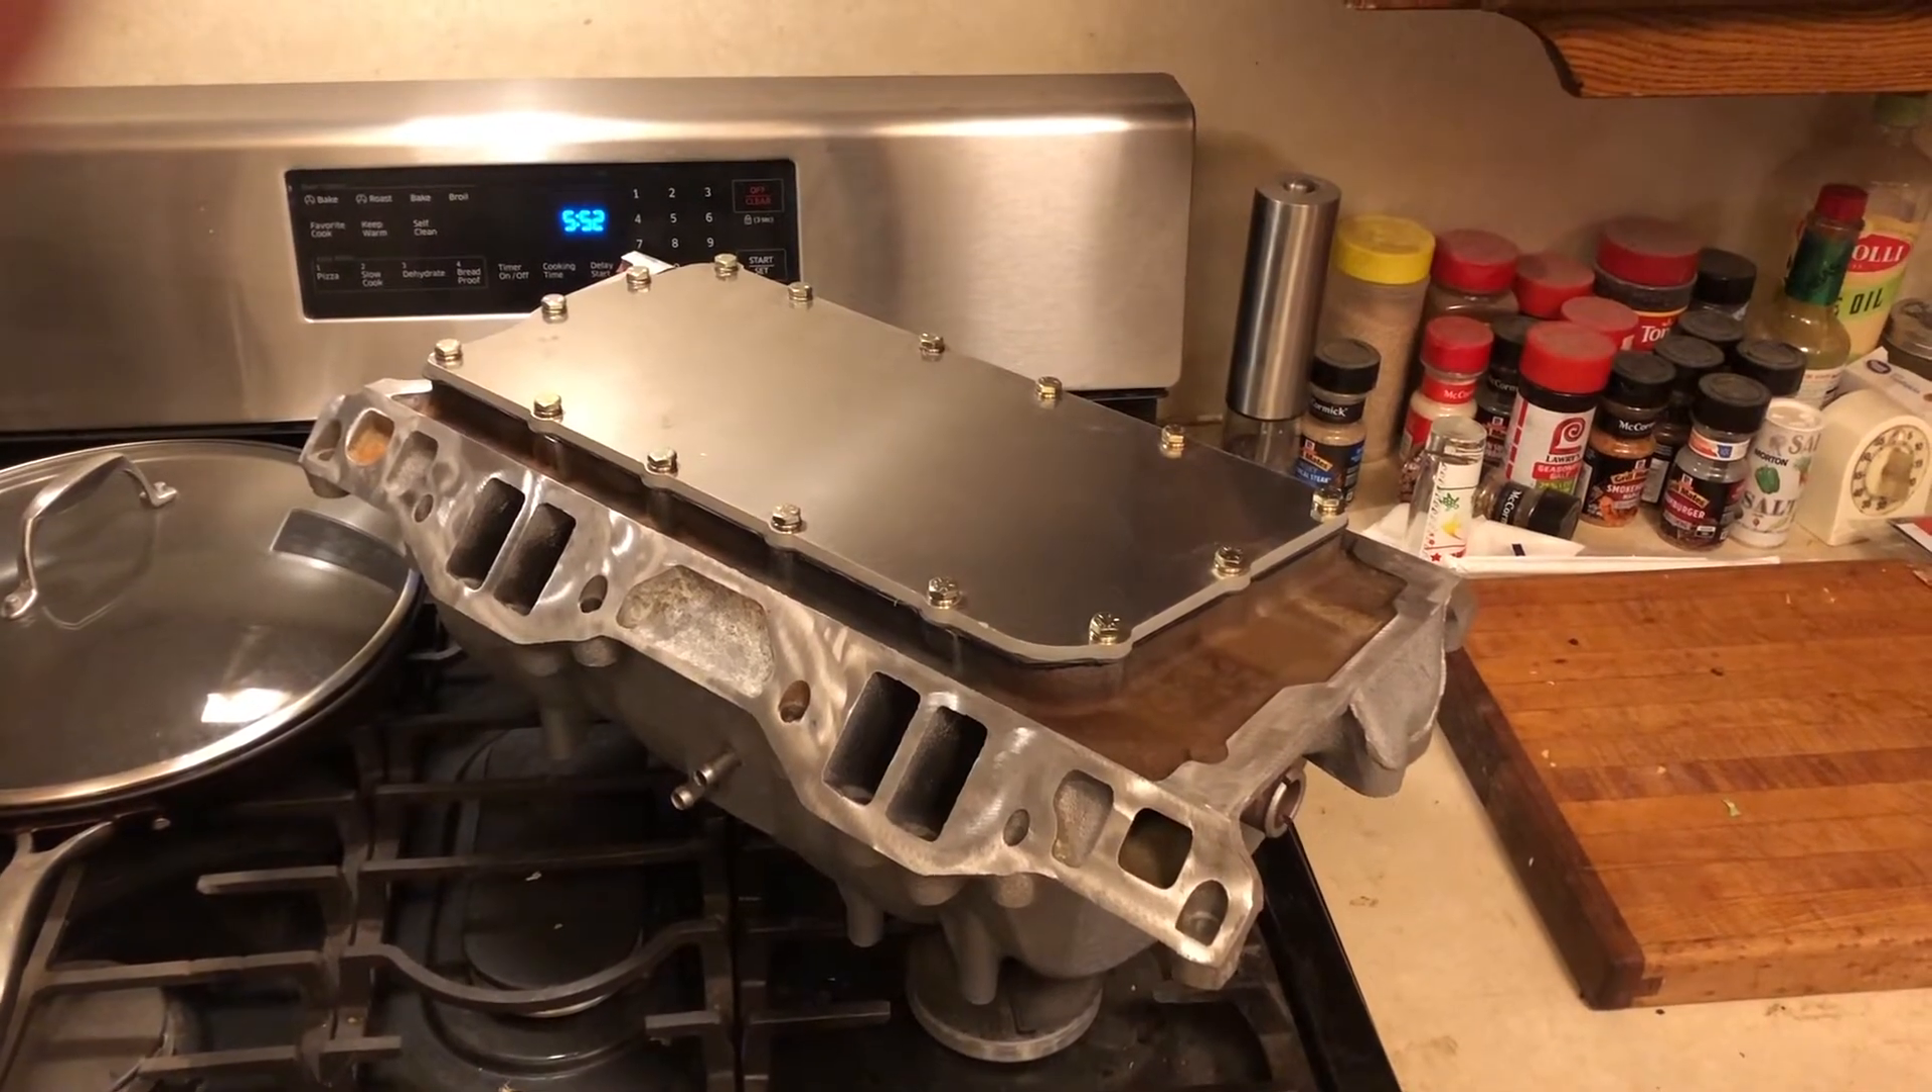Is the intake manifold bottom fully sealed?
Yes.